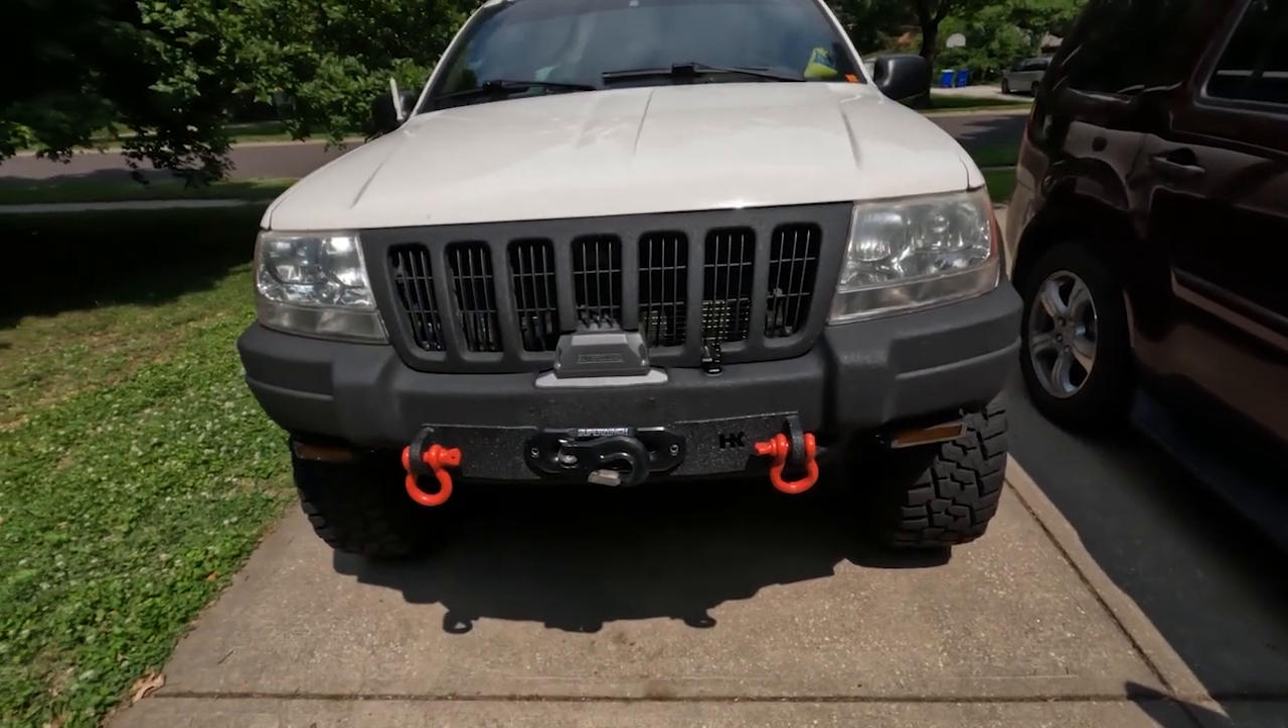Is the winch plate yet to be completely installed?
No.